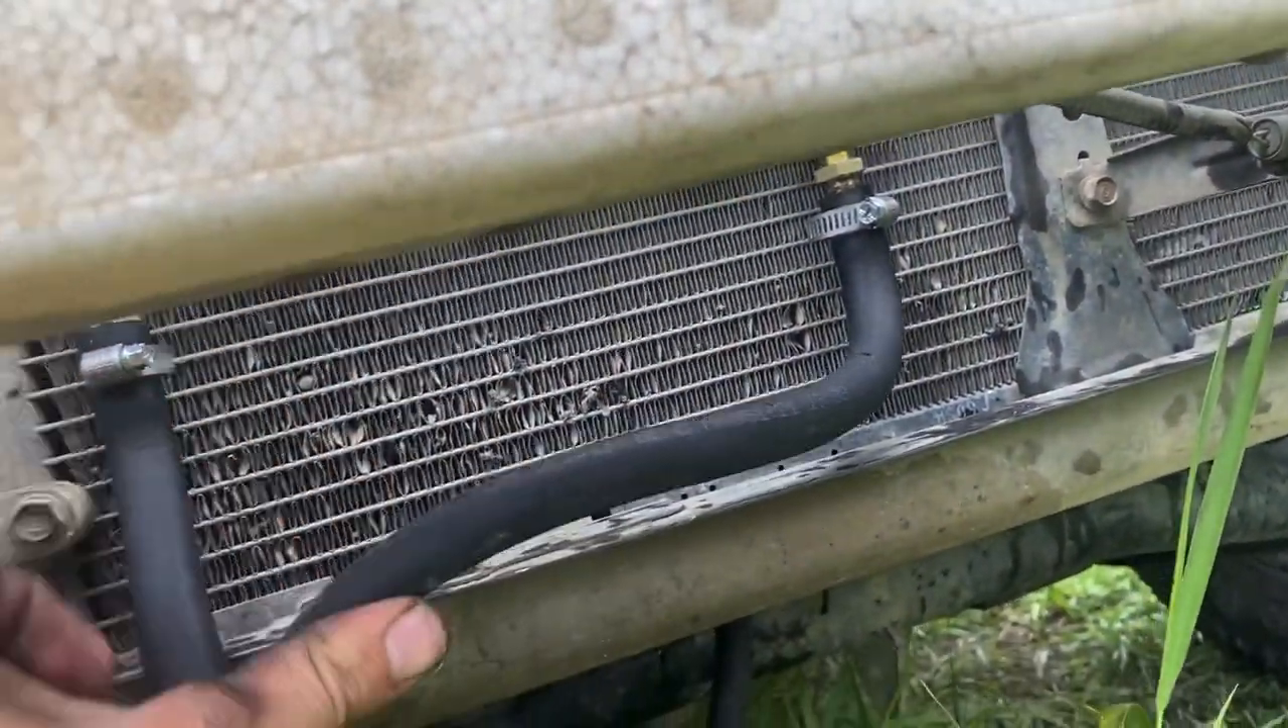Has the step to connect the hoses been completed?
Yes.